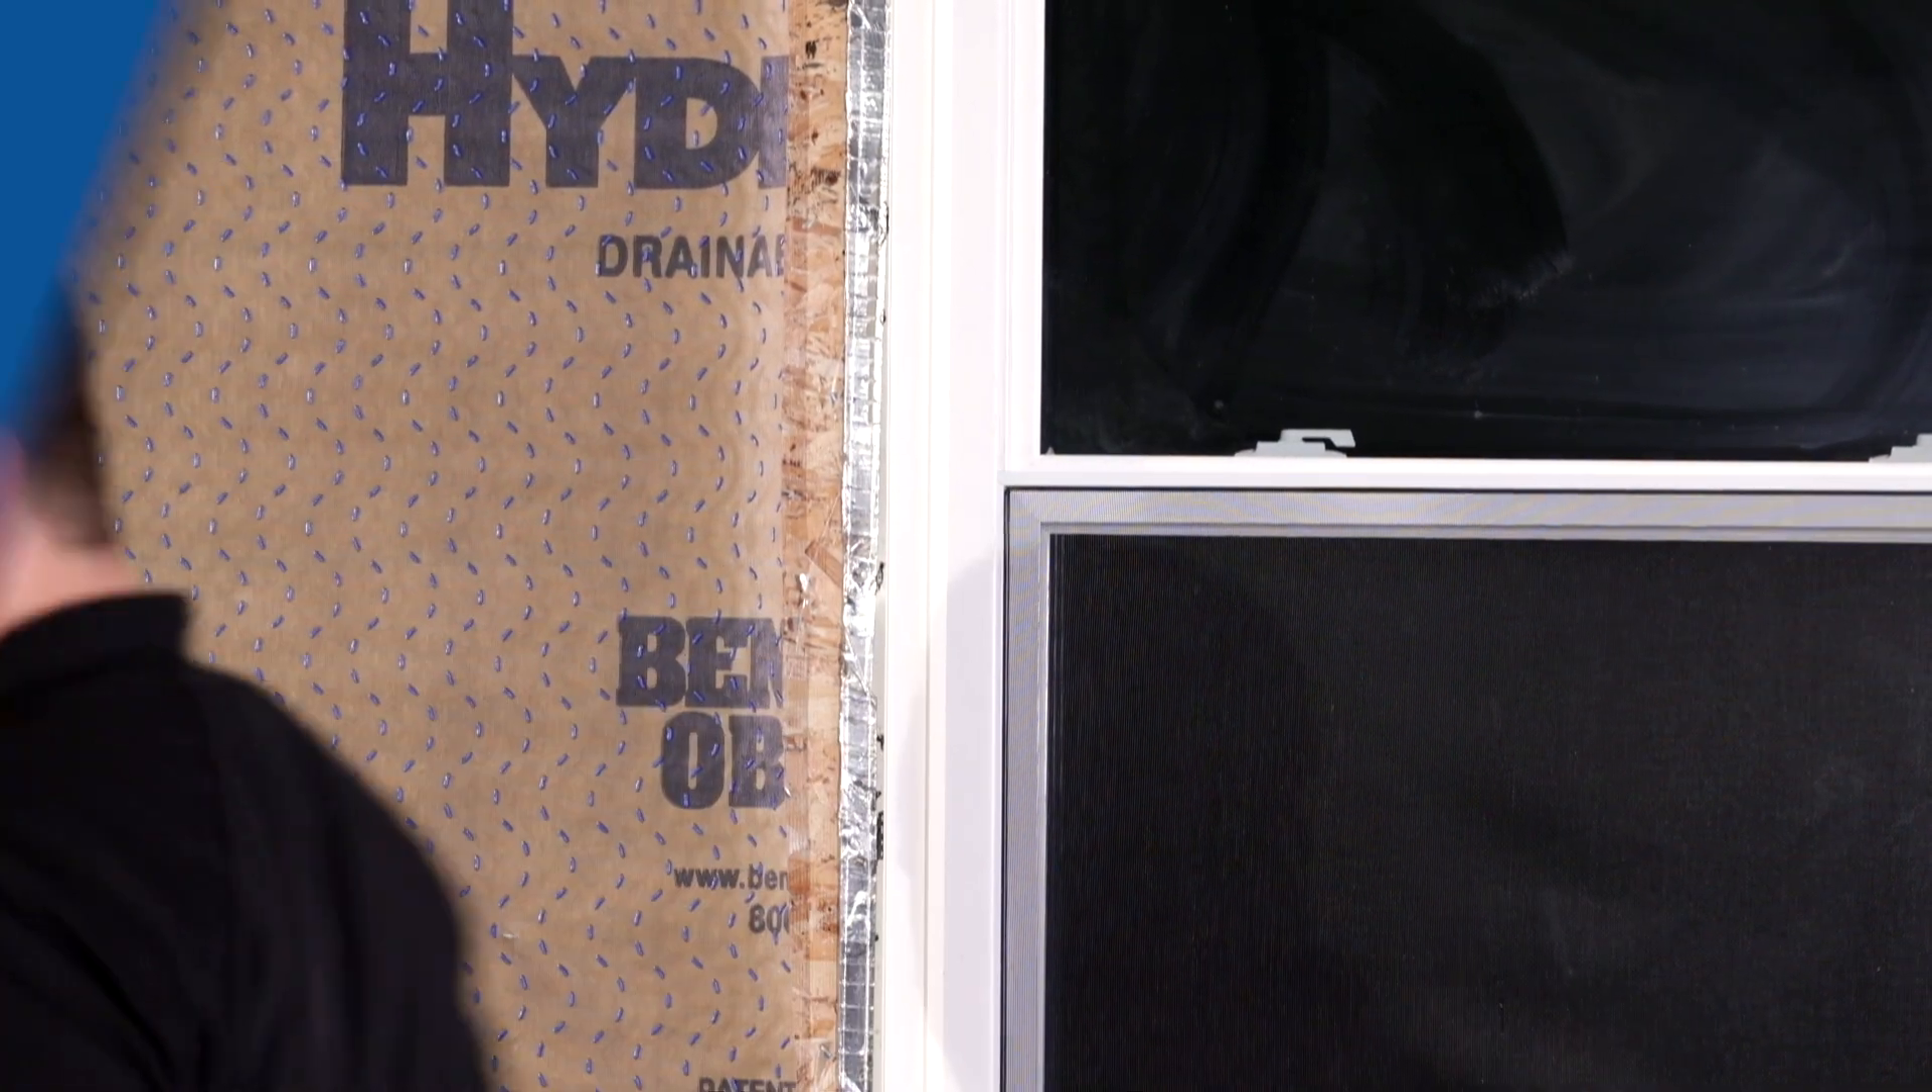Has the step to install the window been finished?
Yes.